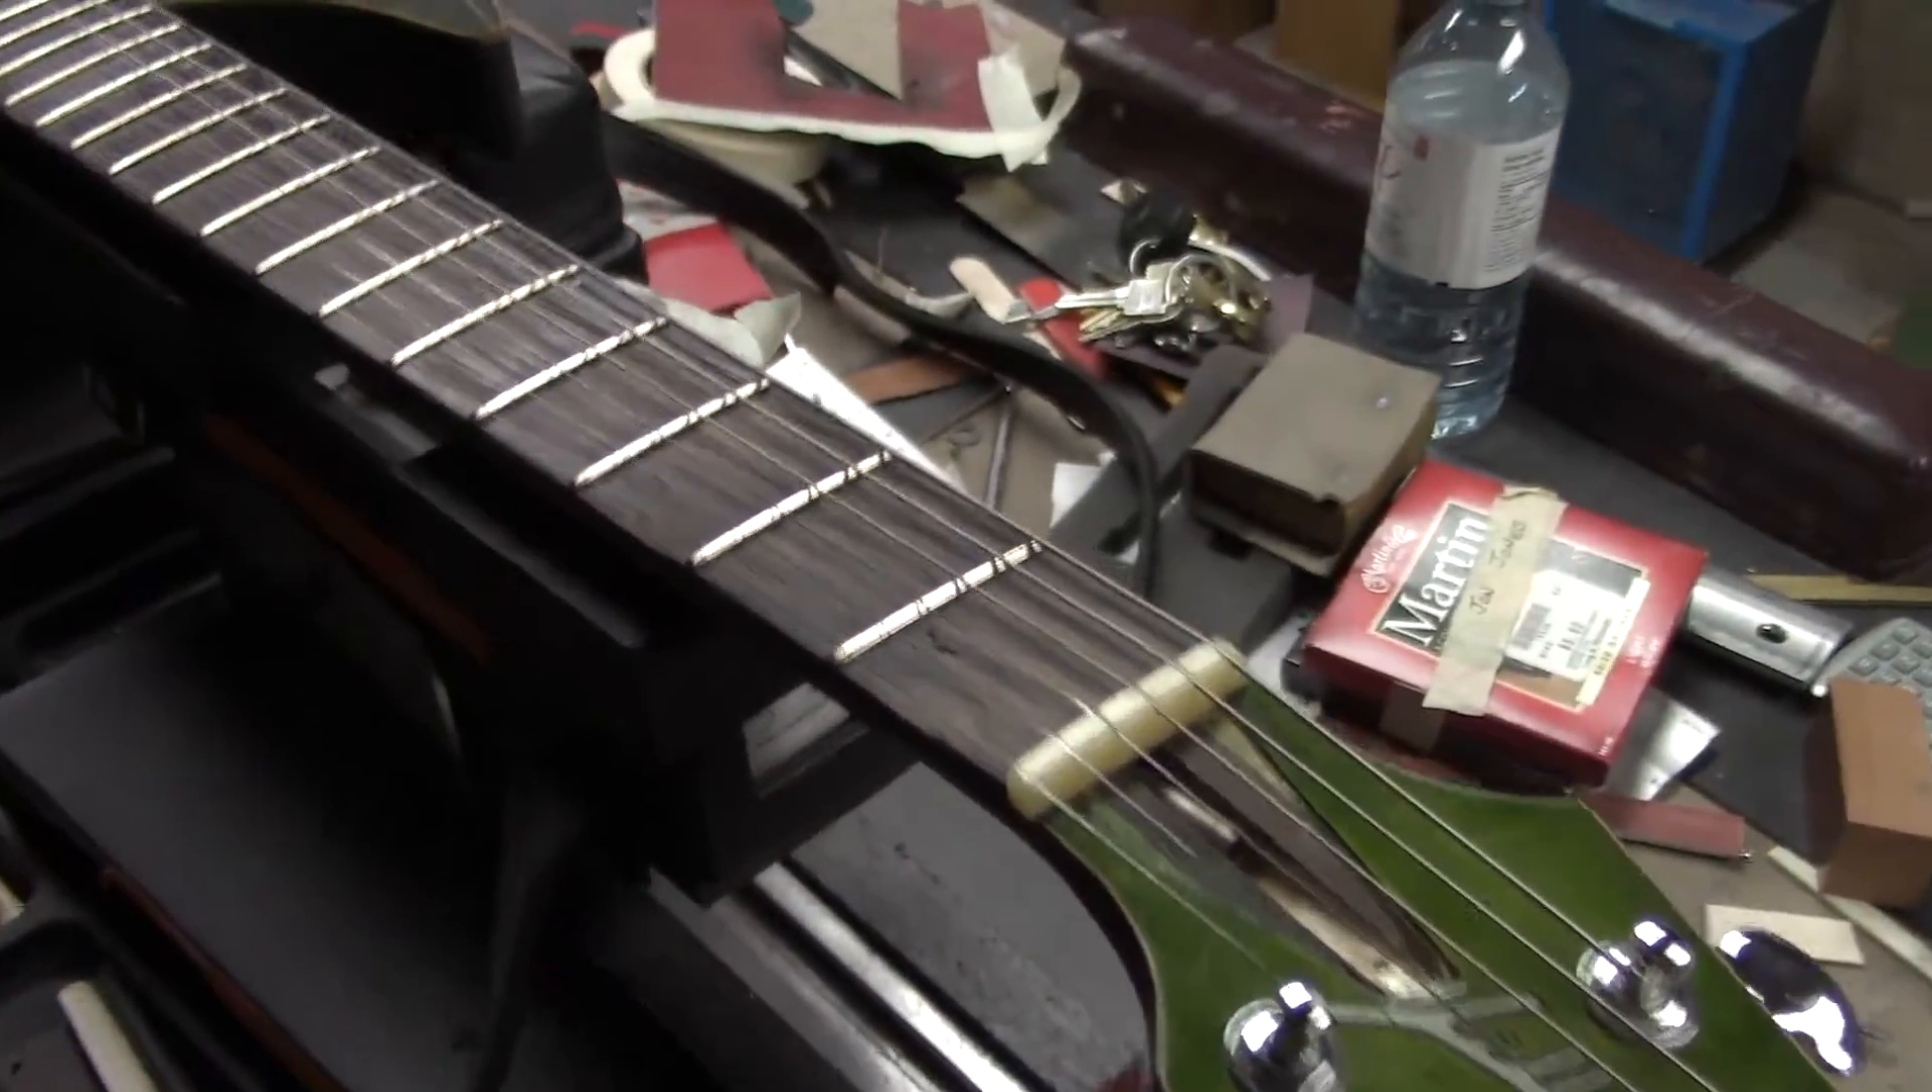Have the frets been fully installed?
Yes.